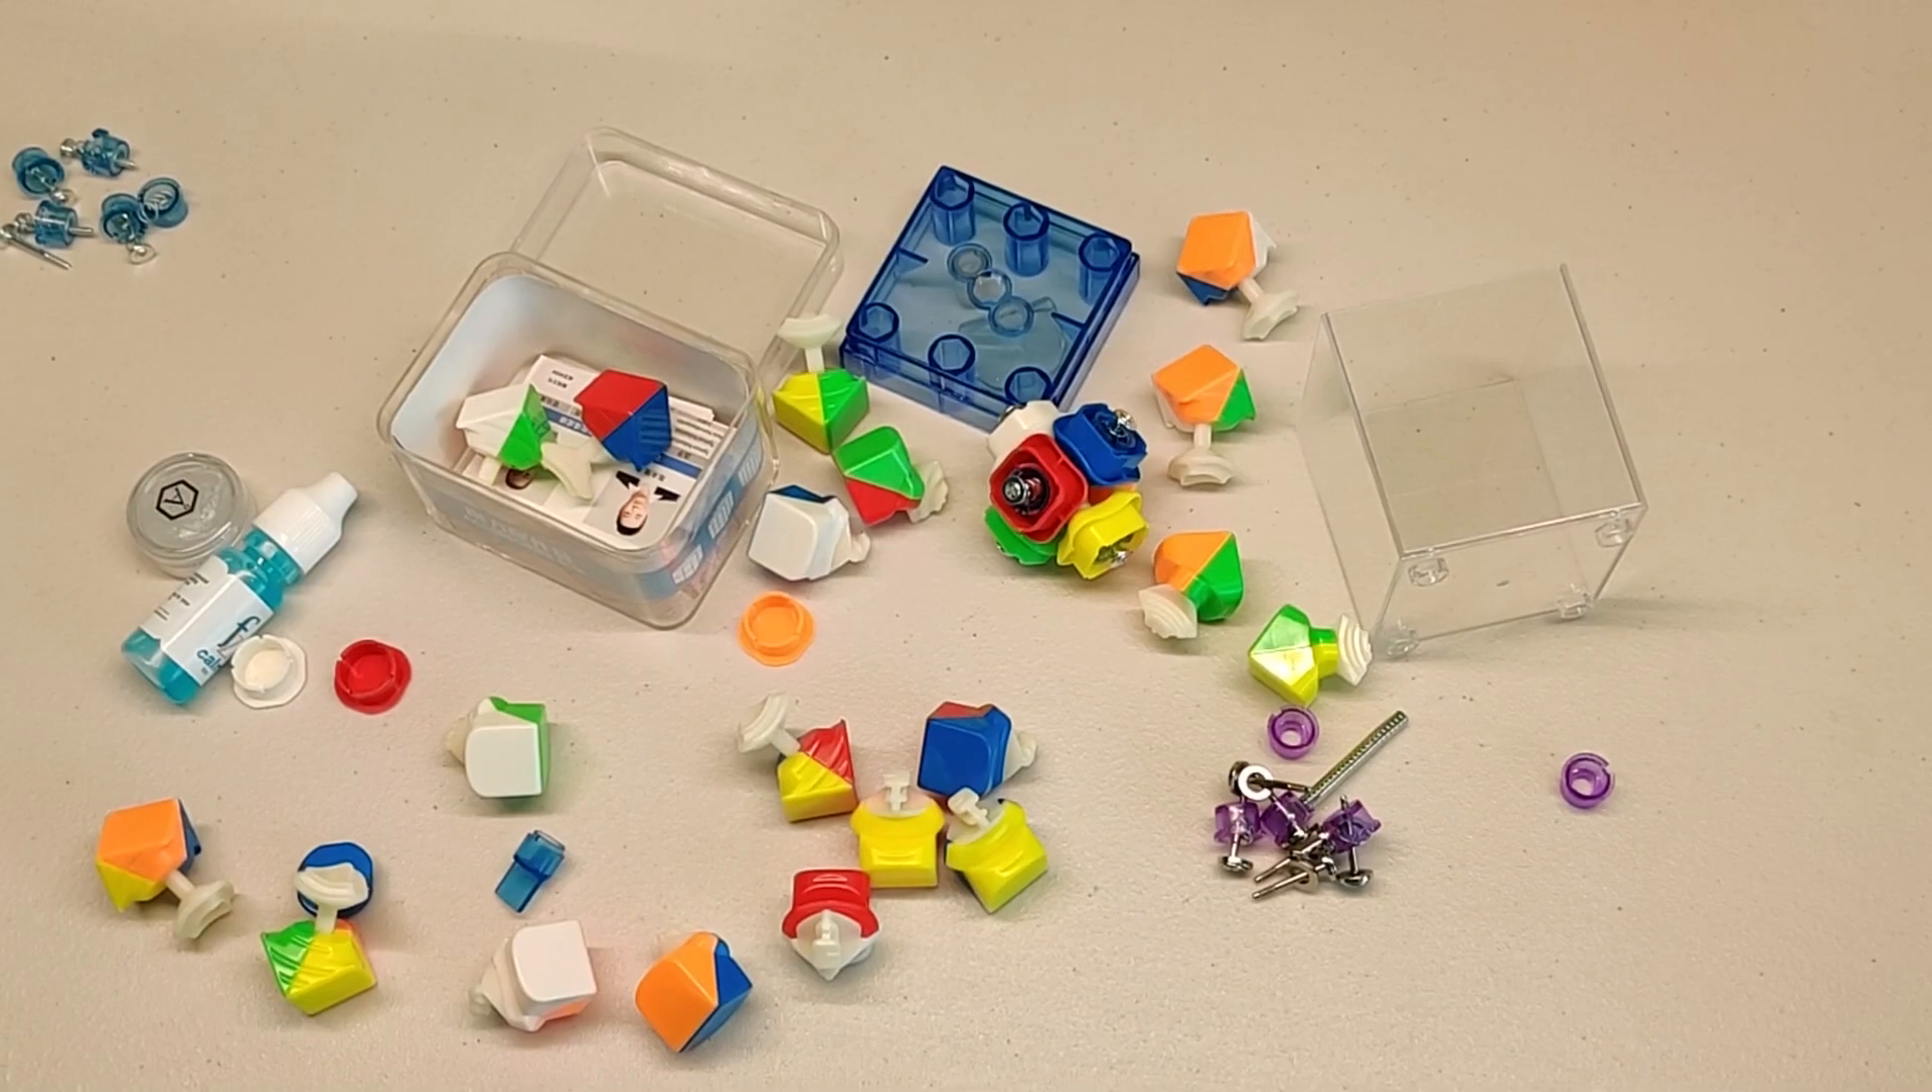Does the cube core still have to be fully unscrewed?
Yes.